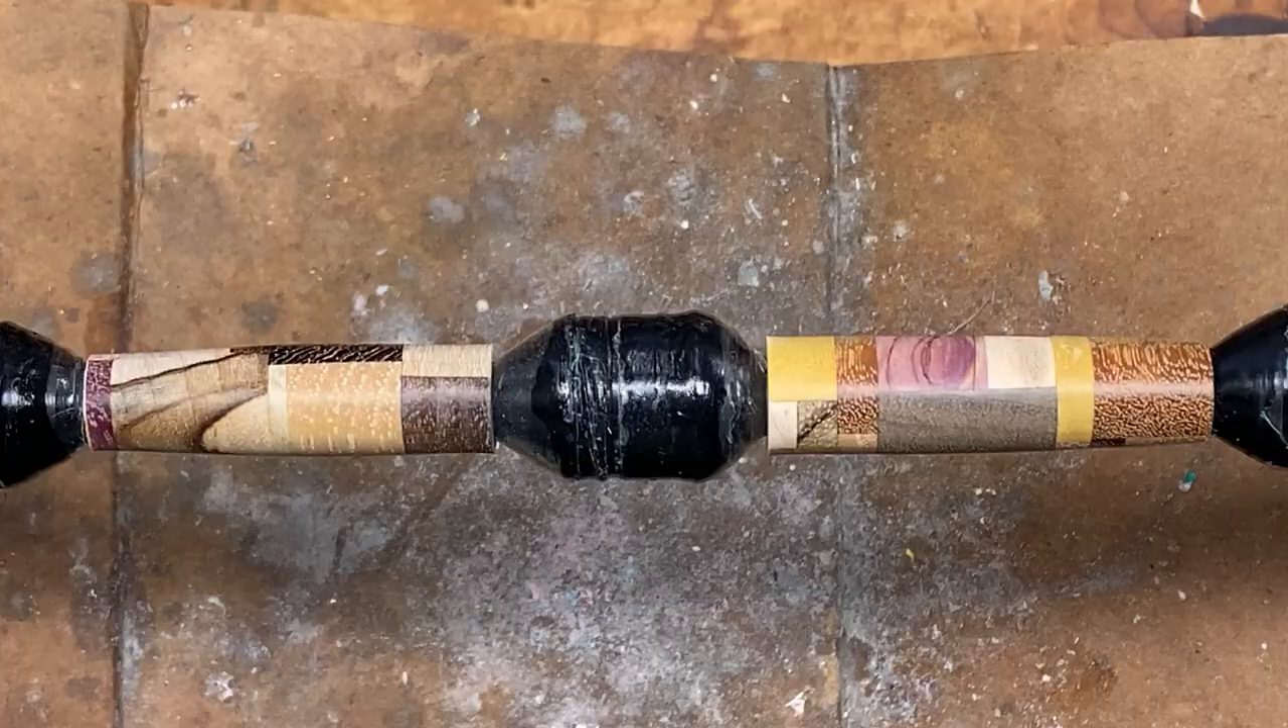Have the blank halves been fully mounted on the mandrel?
Yes.